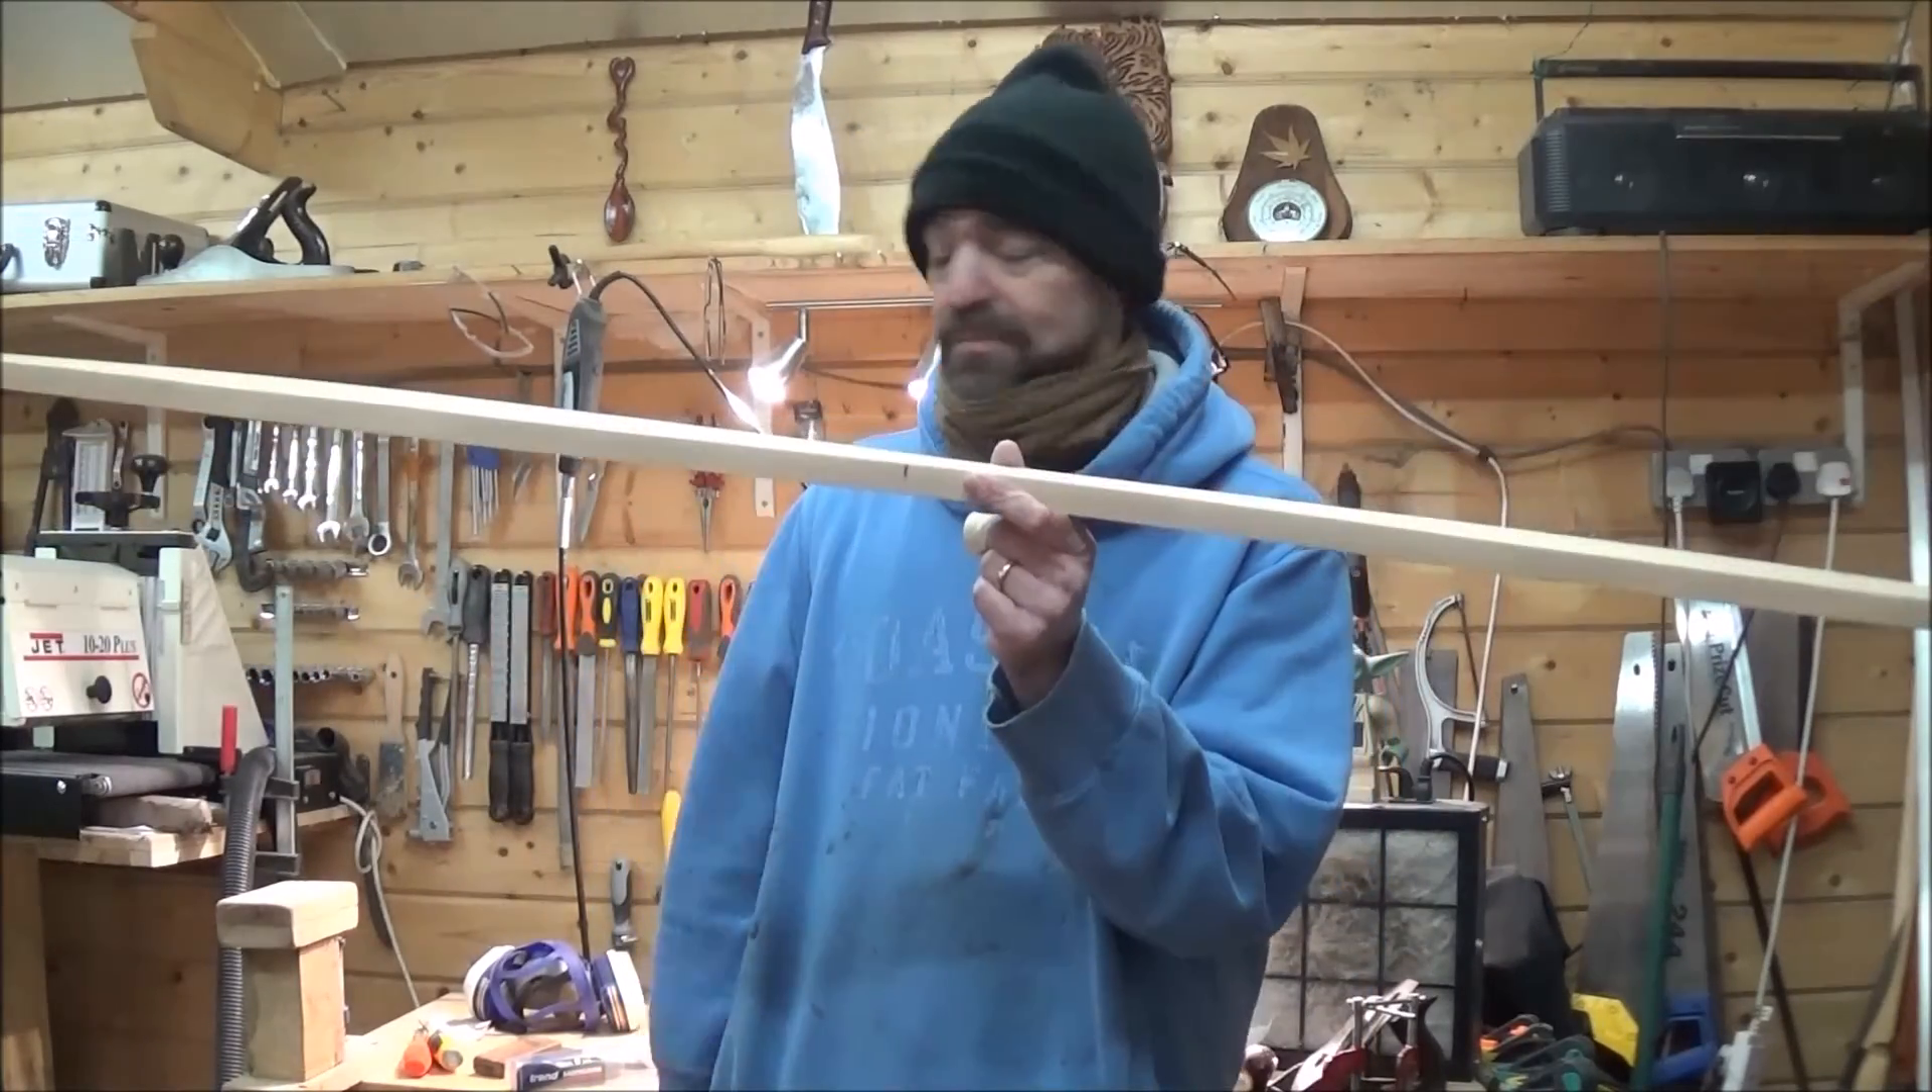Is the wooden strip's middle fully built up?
No.